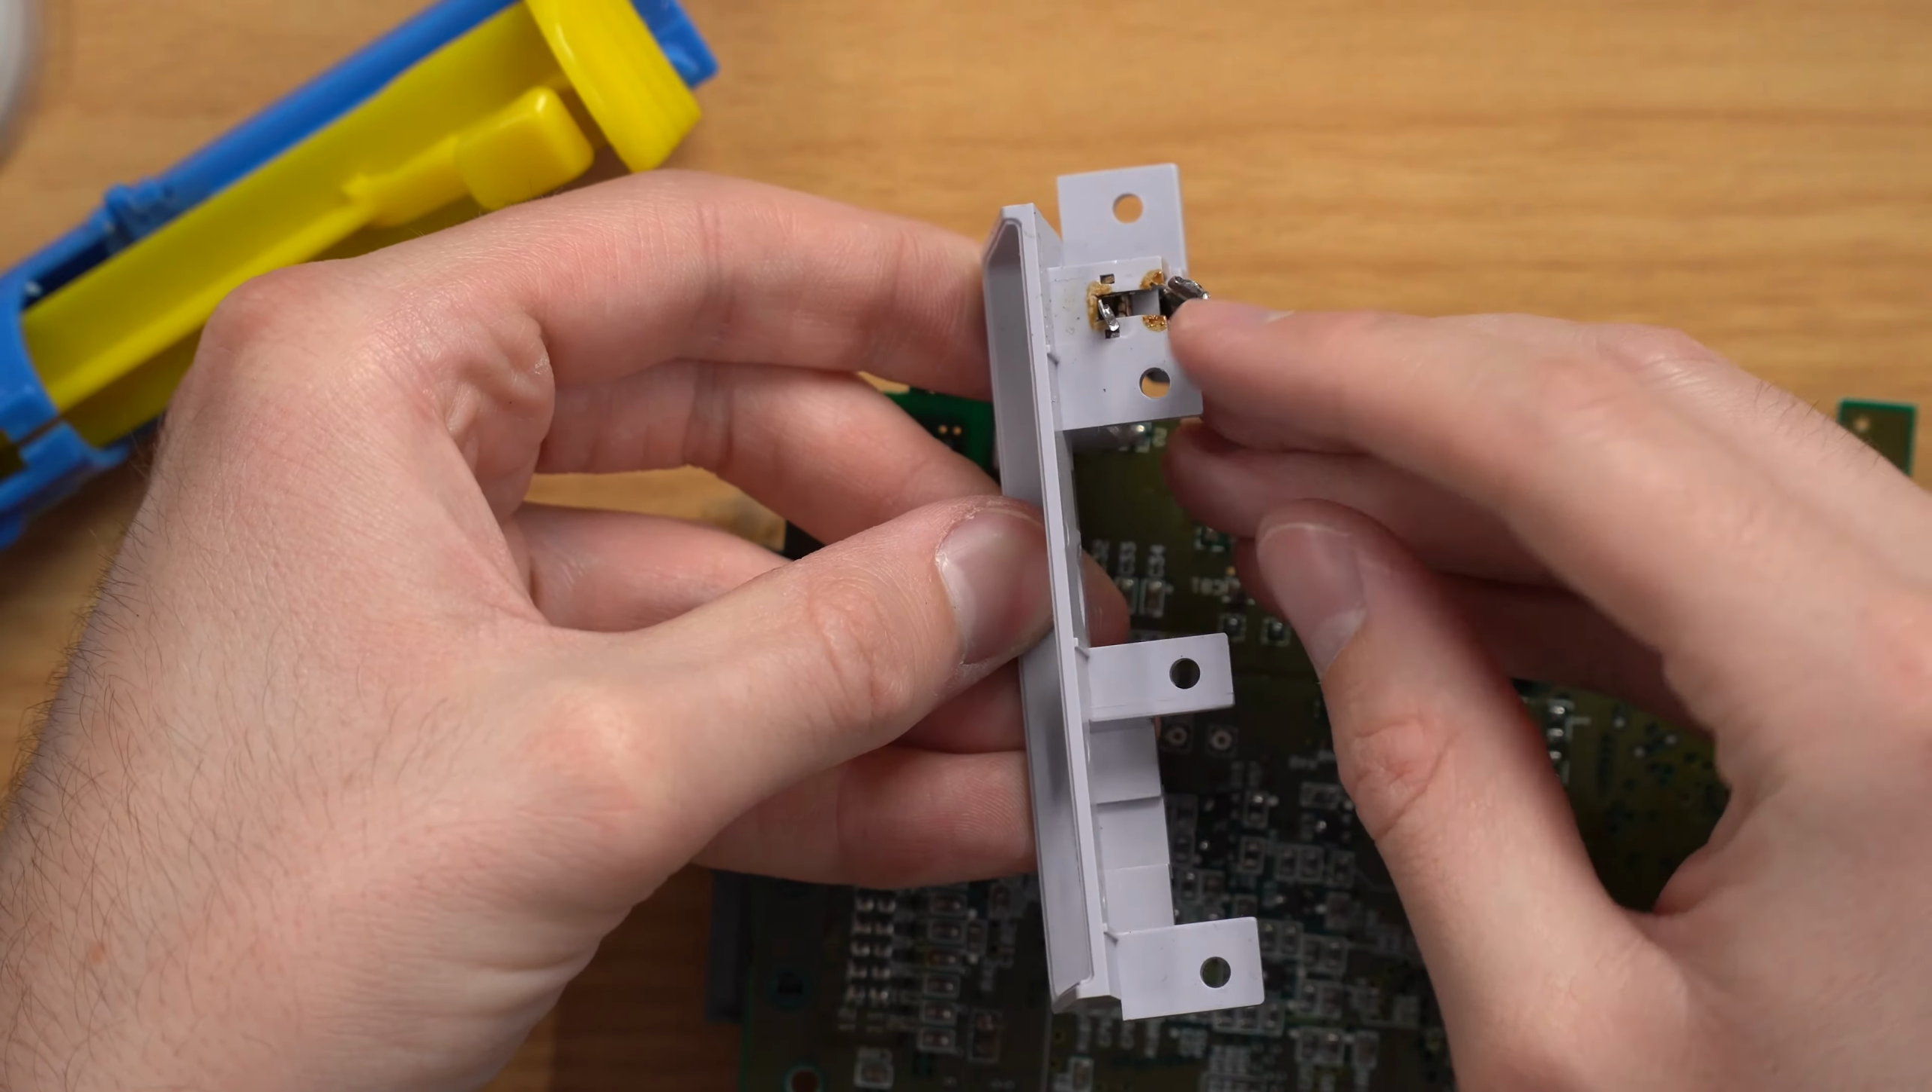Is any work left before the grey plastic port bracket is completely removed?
No.